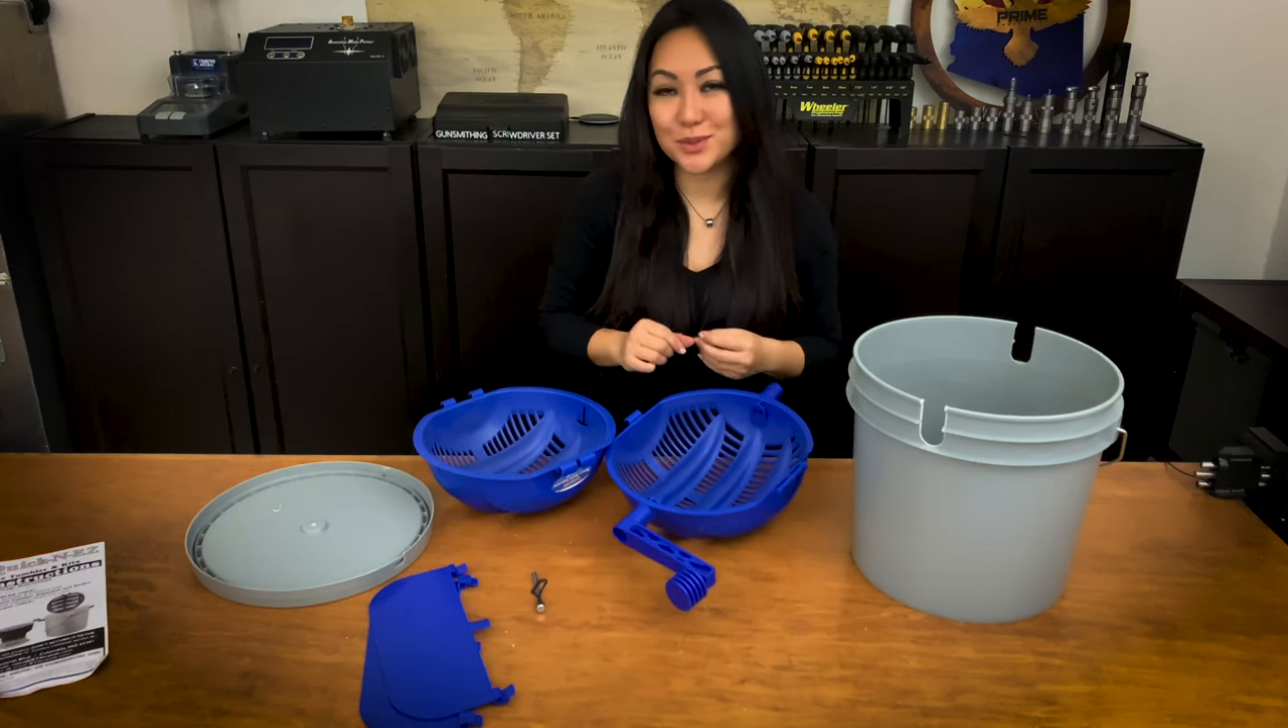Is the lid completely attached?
No.